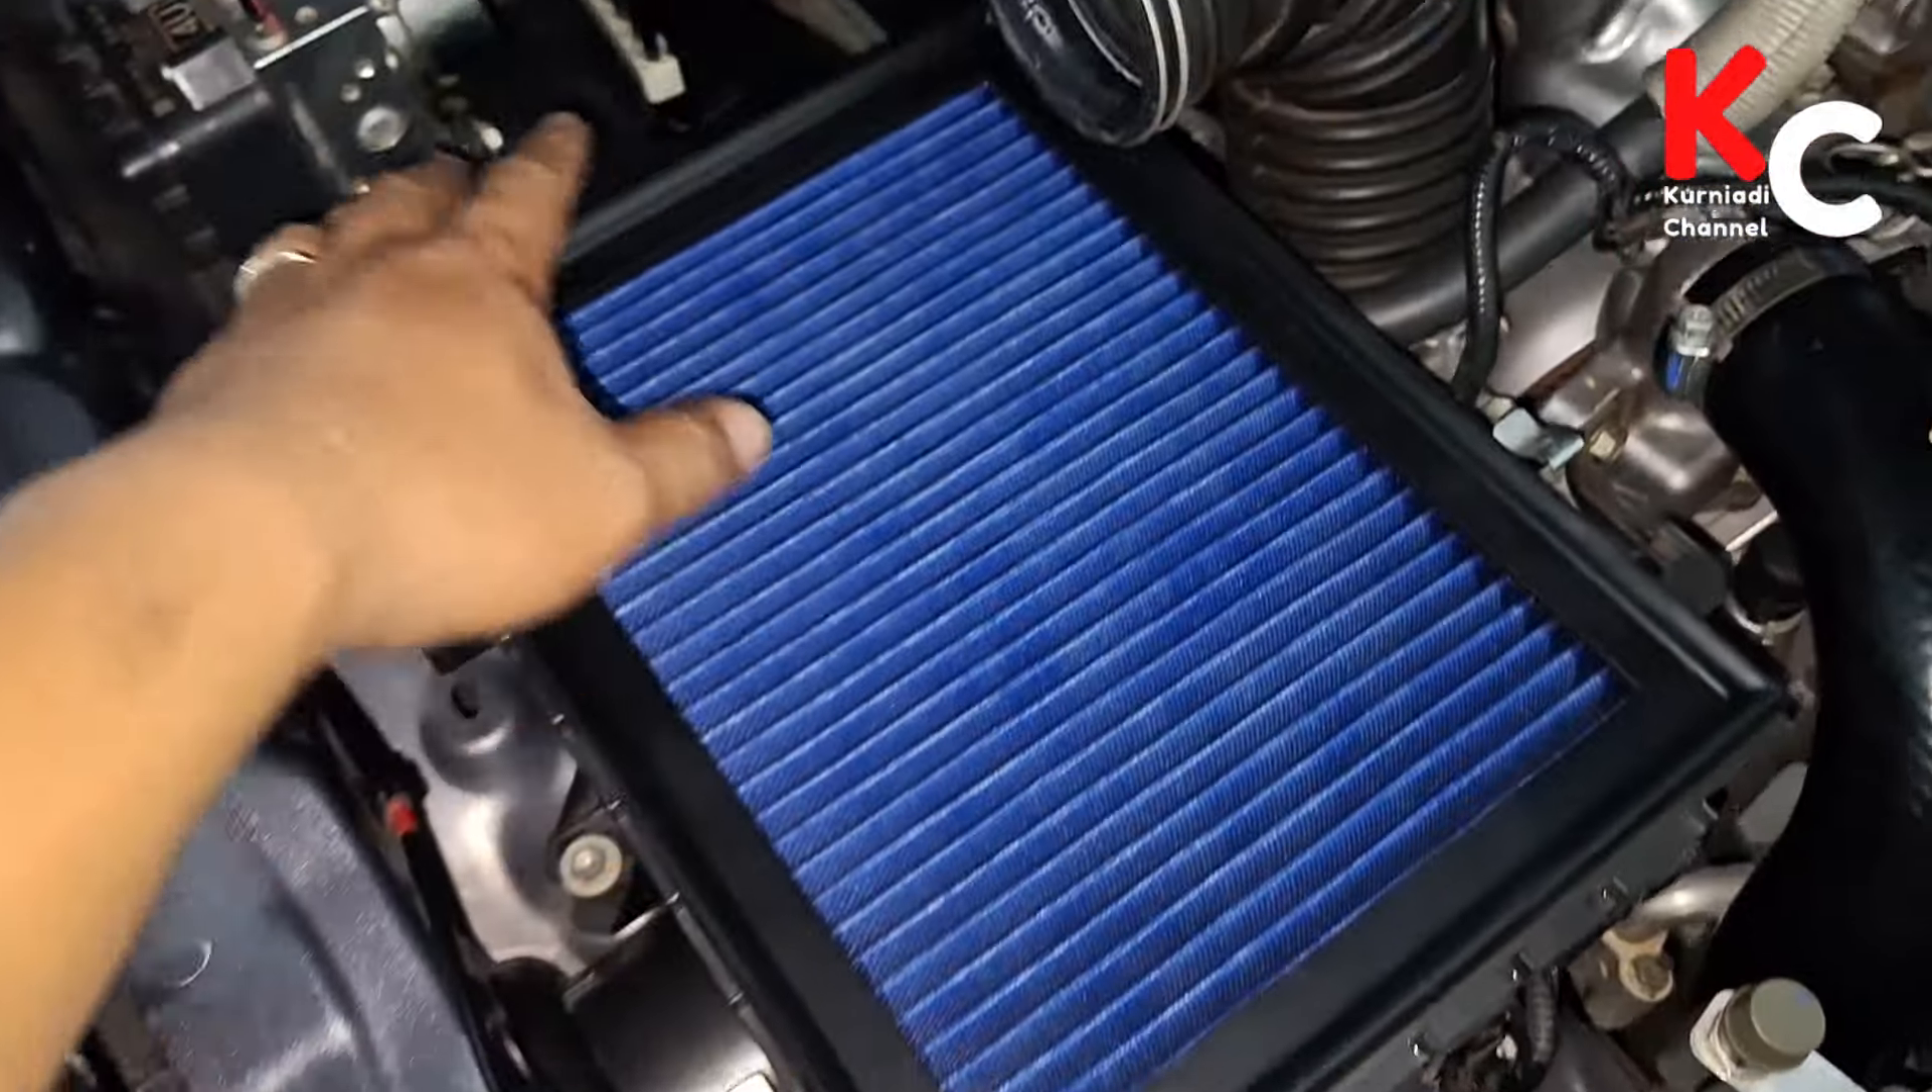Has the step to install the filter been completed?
Yes.